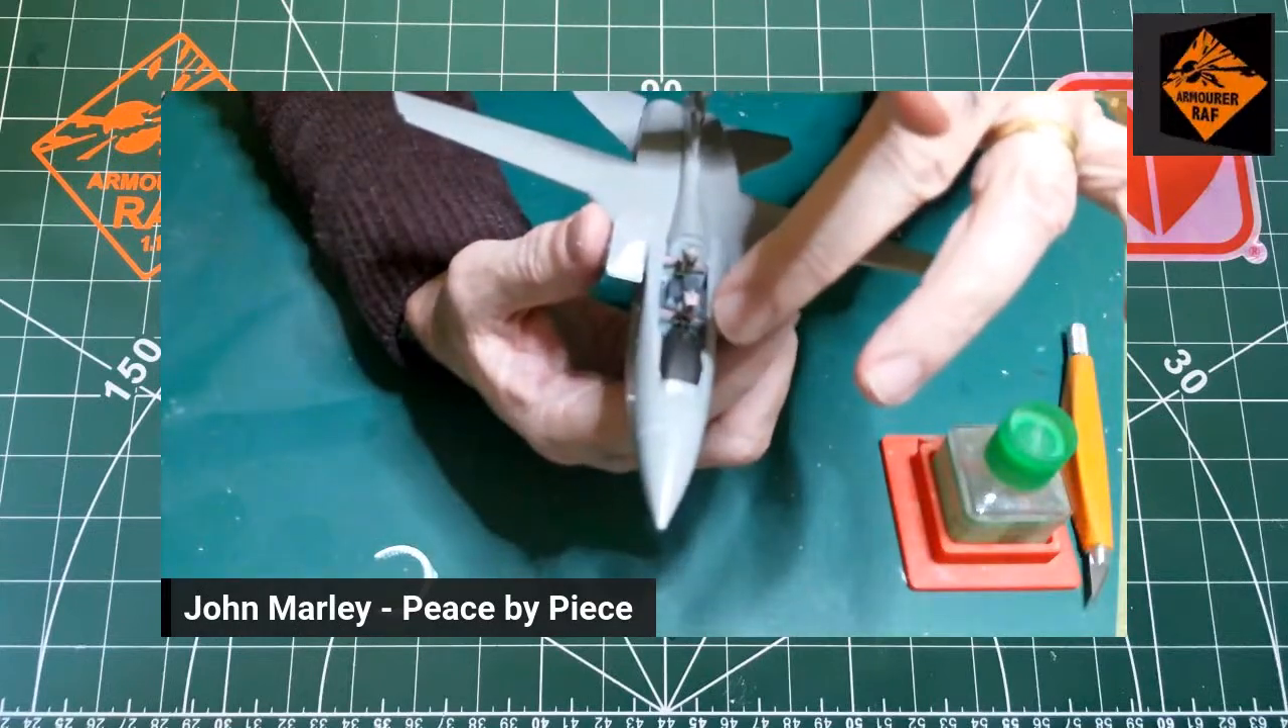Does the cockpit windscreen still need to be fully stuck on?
Yes.